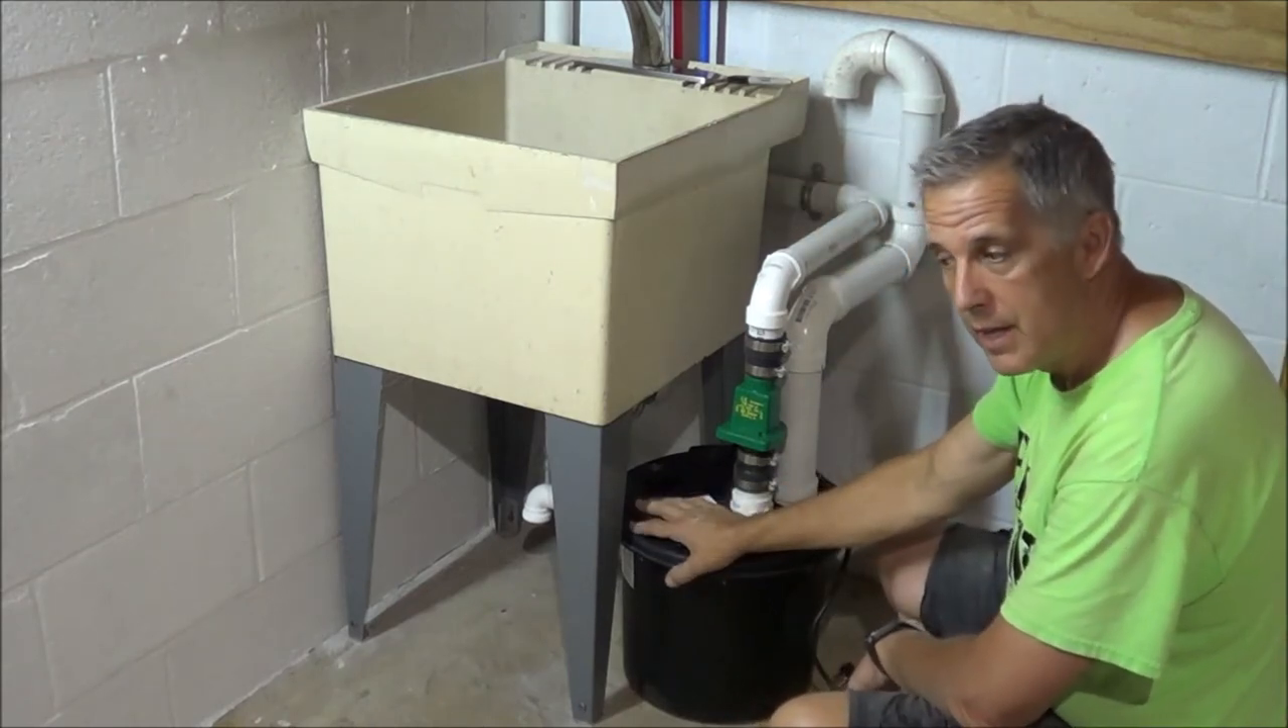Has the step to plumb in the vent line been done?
Yes.